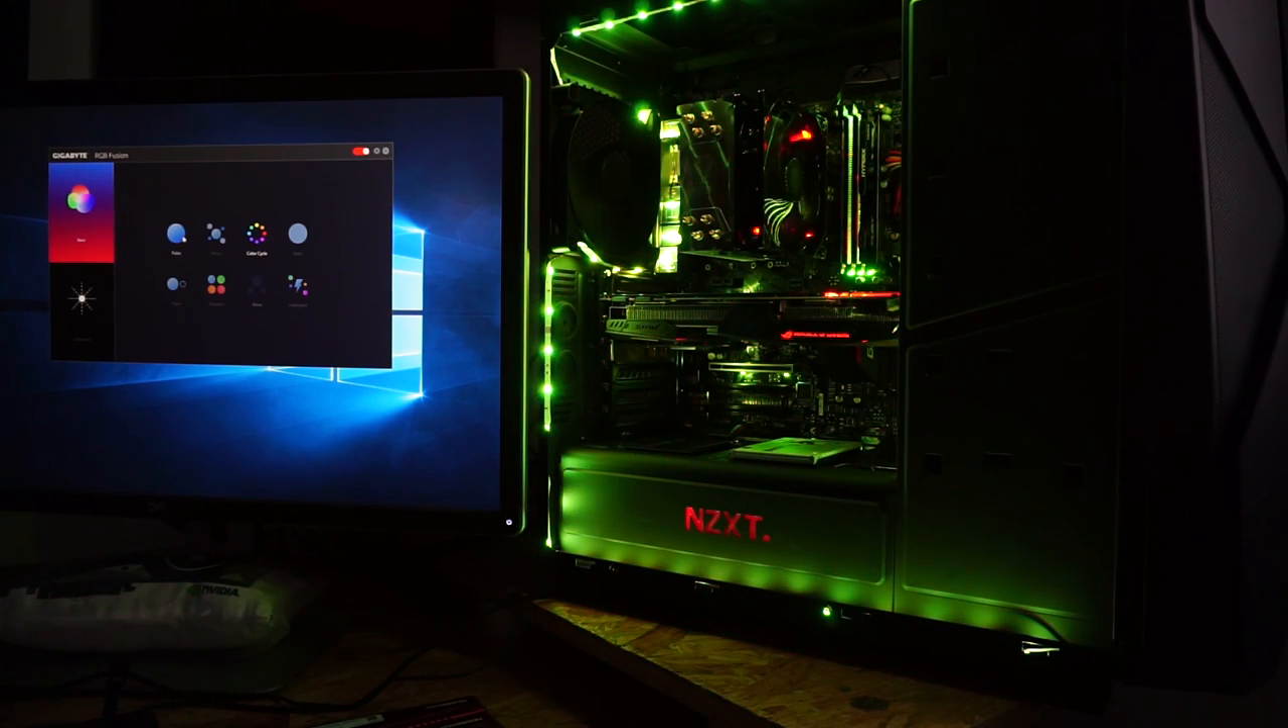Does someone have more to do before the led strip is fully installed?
No.